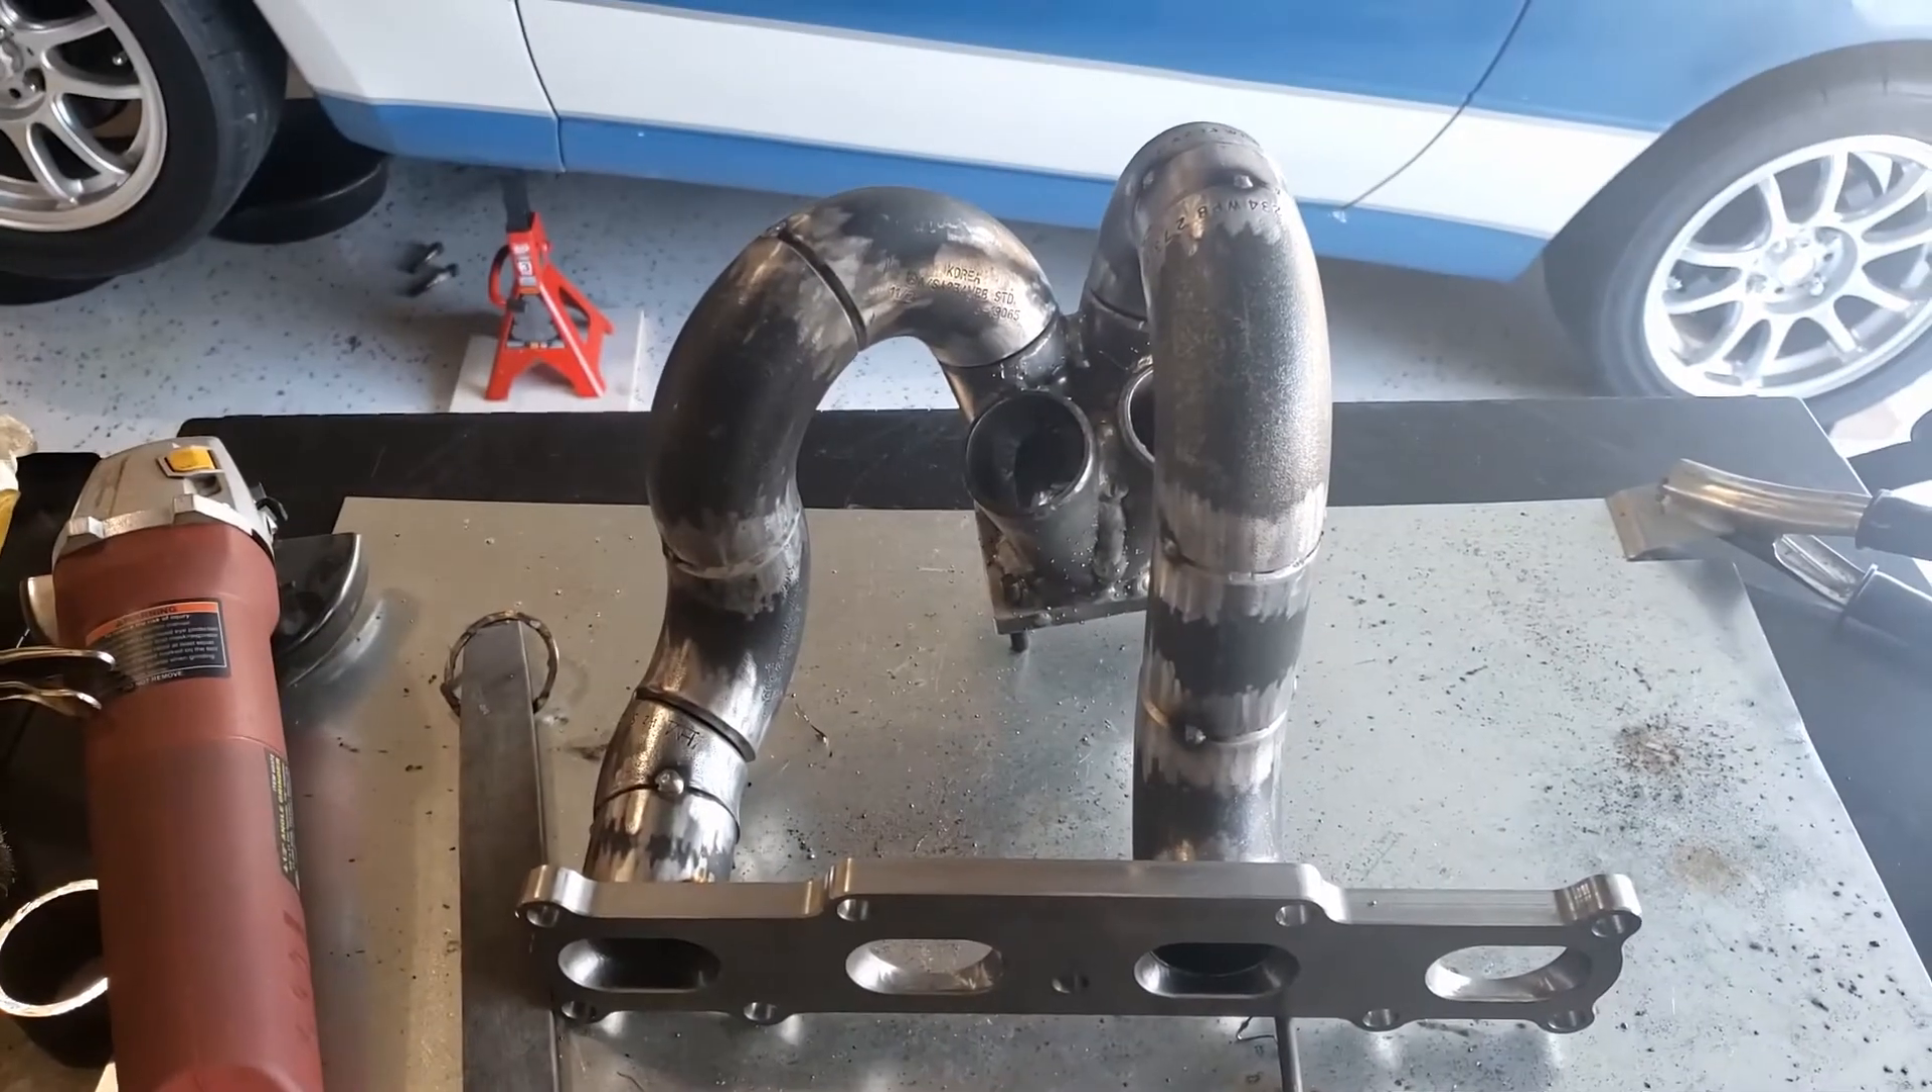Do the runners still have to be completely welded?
Yes.